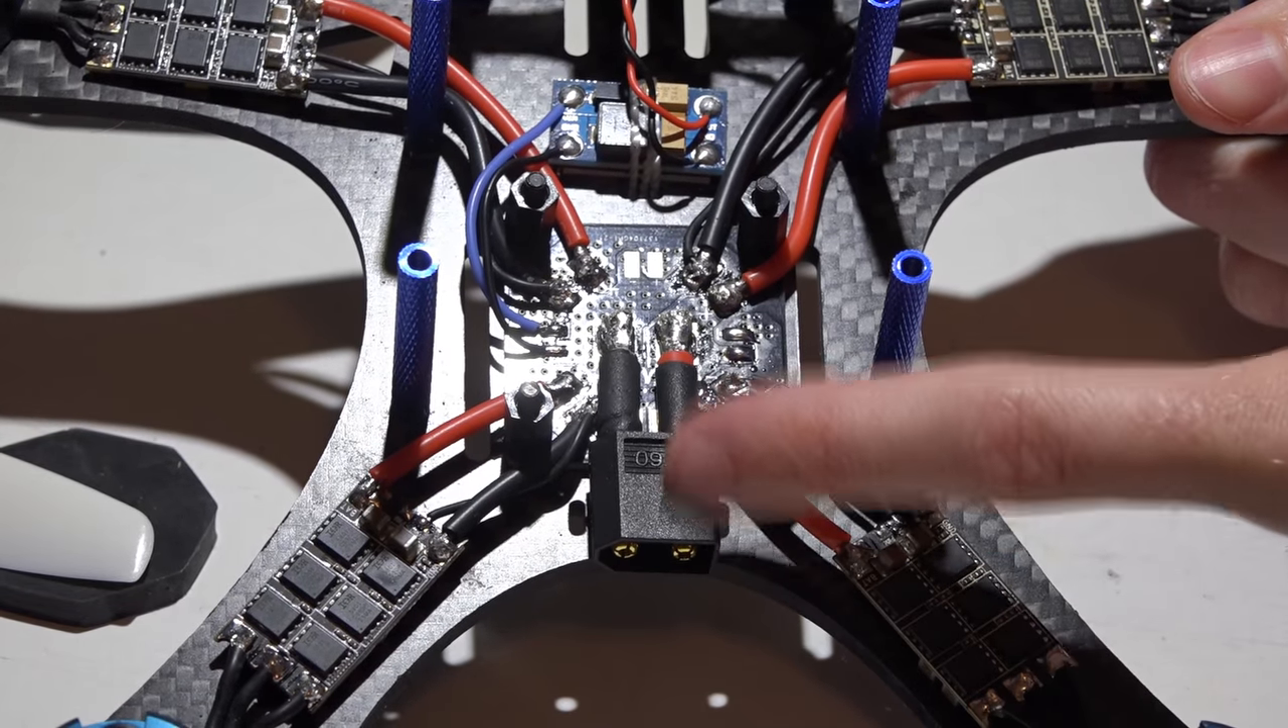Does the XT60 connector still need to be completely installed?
No.